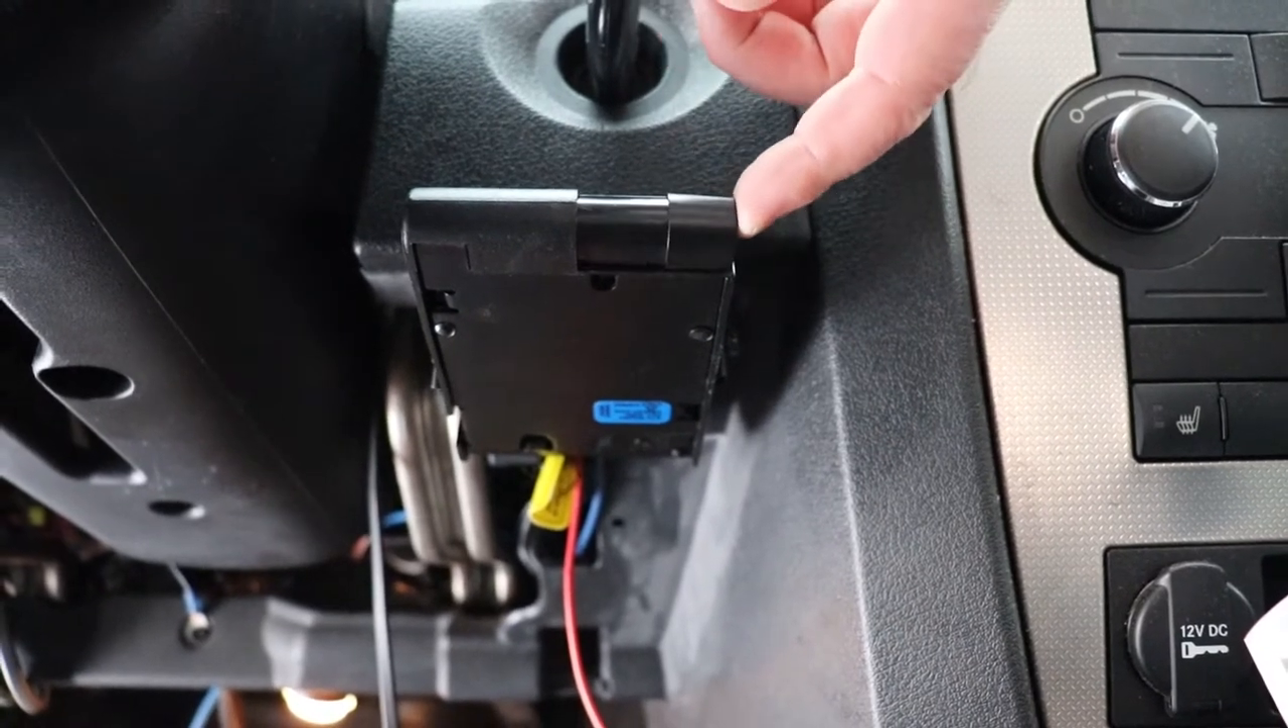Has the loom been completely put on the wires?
No.